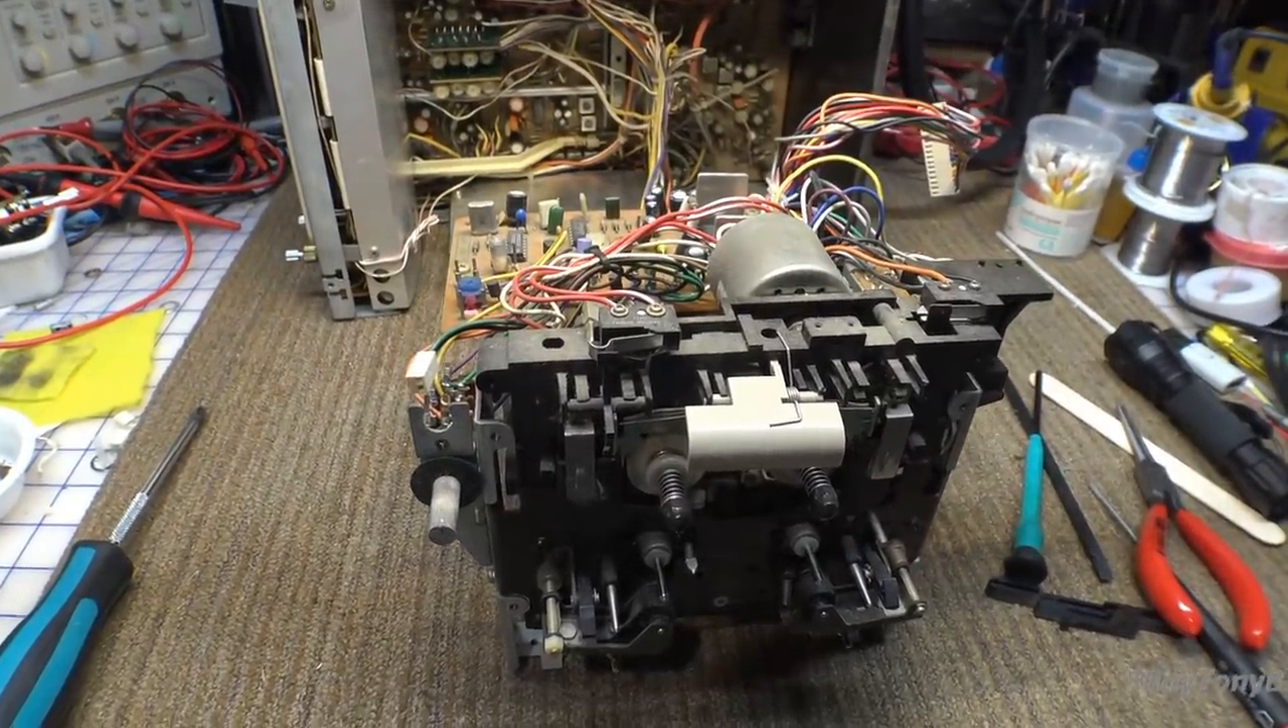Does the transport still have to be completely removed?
No.